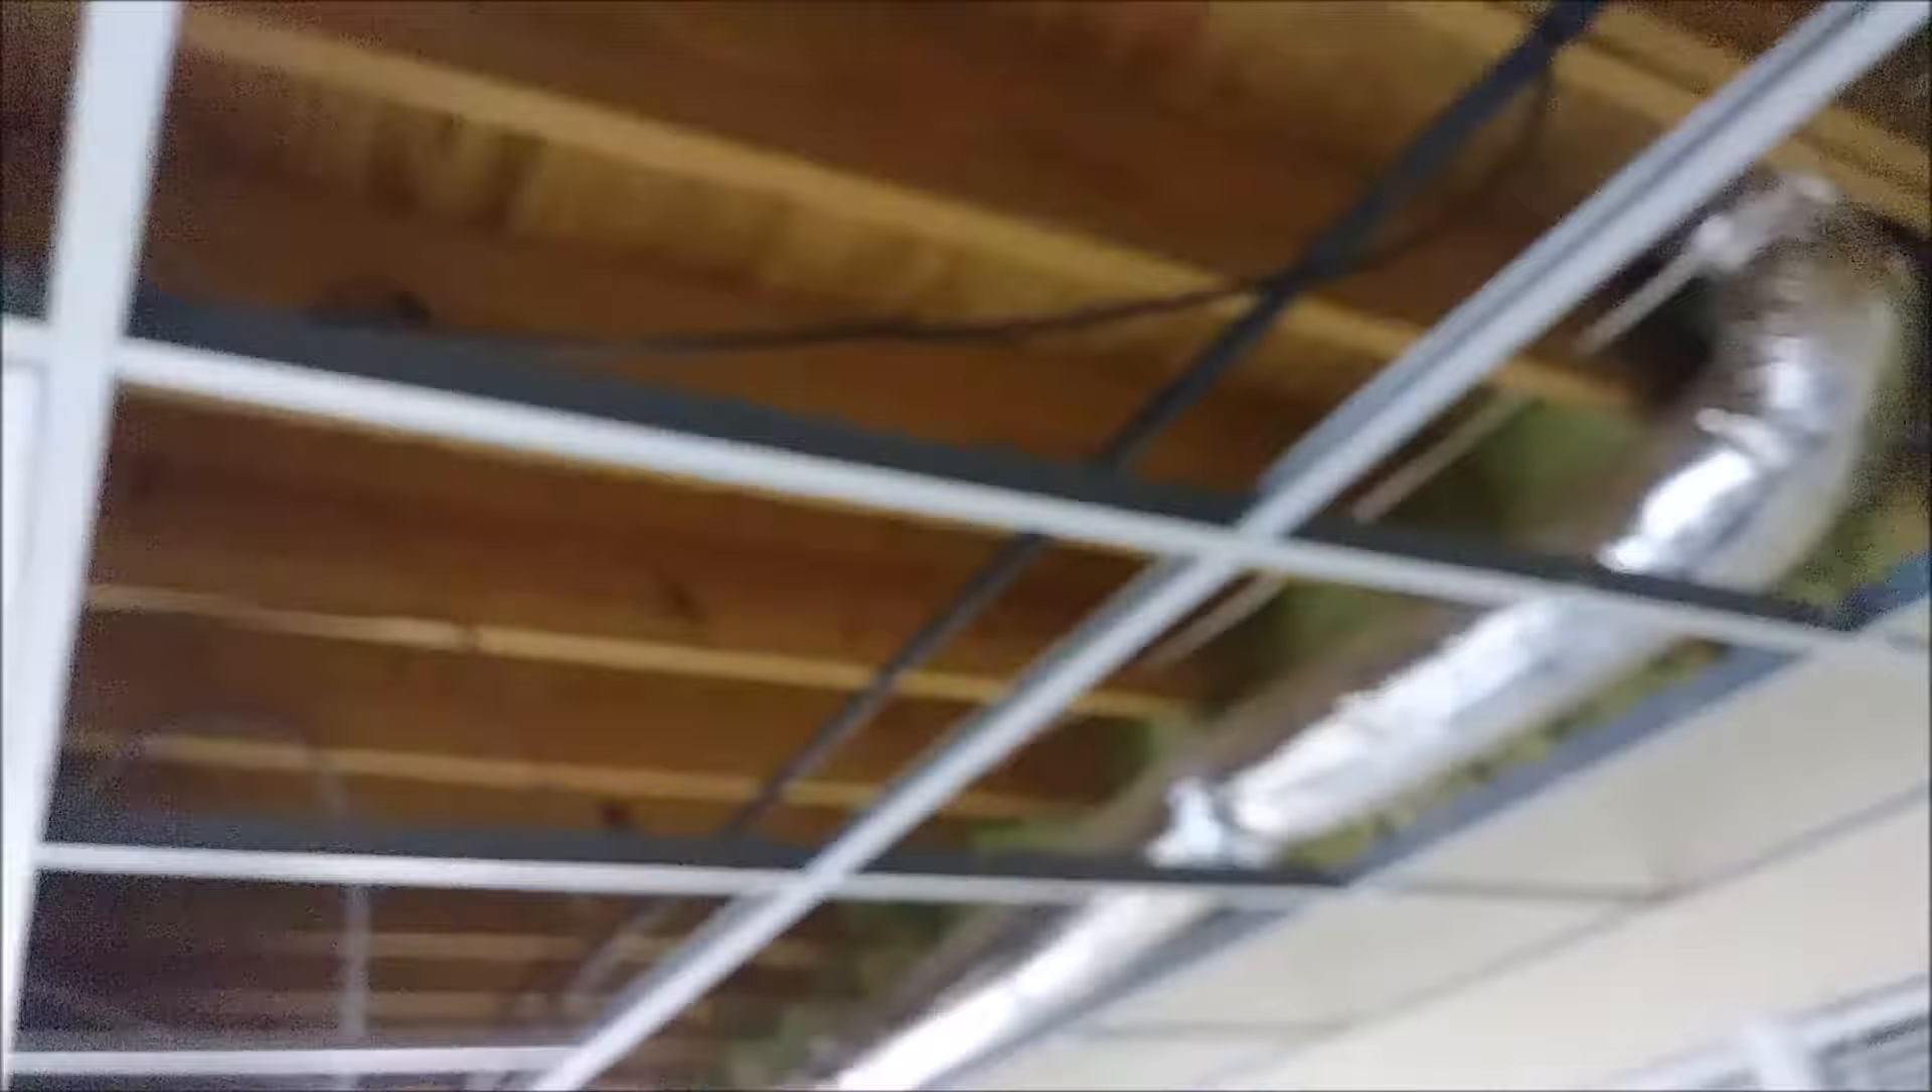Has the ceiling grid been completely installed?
Yes.